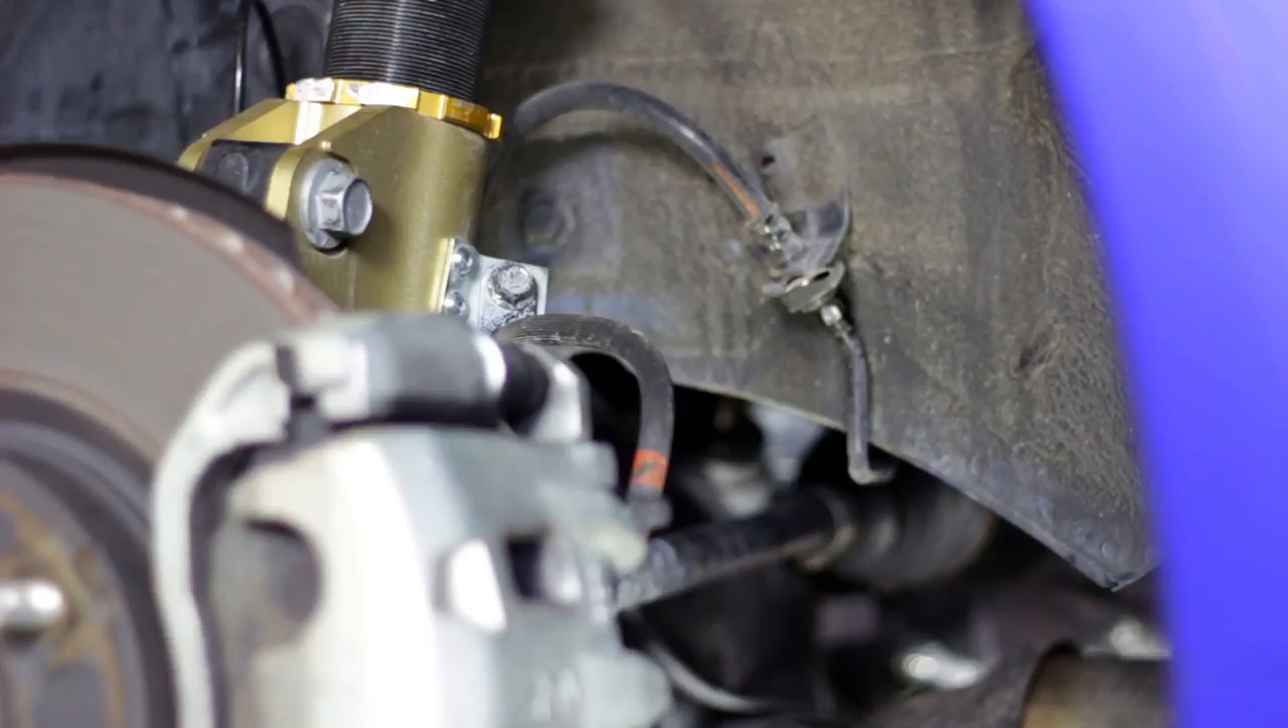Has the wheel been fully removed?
Yes.